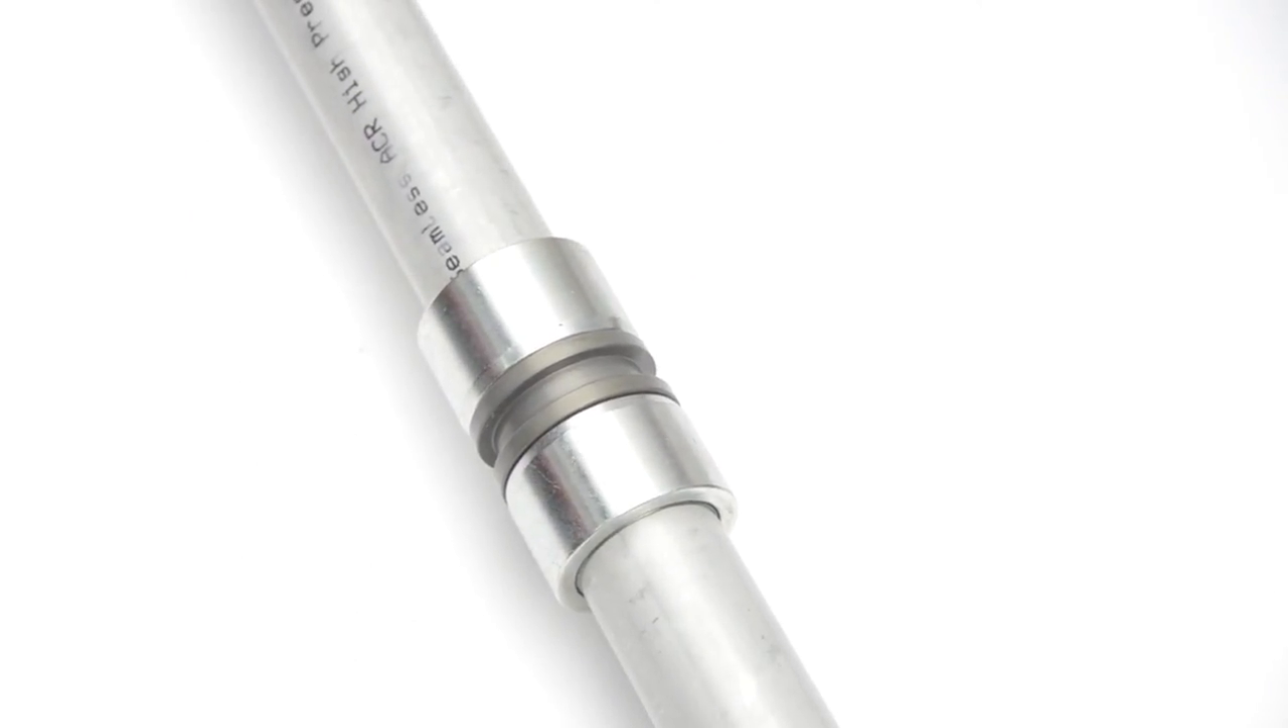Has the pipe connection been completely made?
Yes.